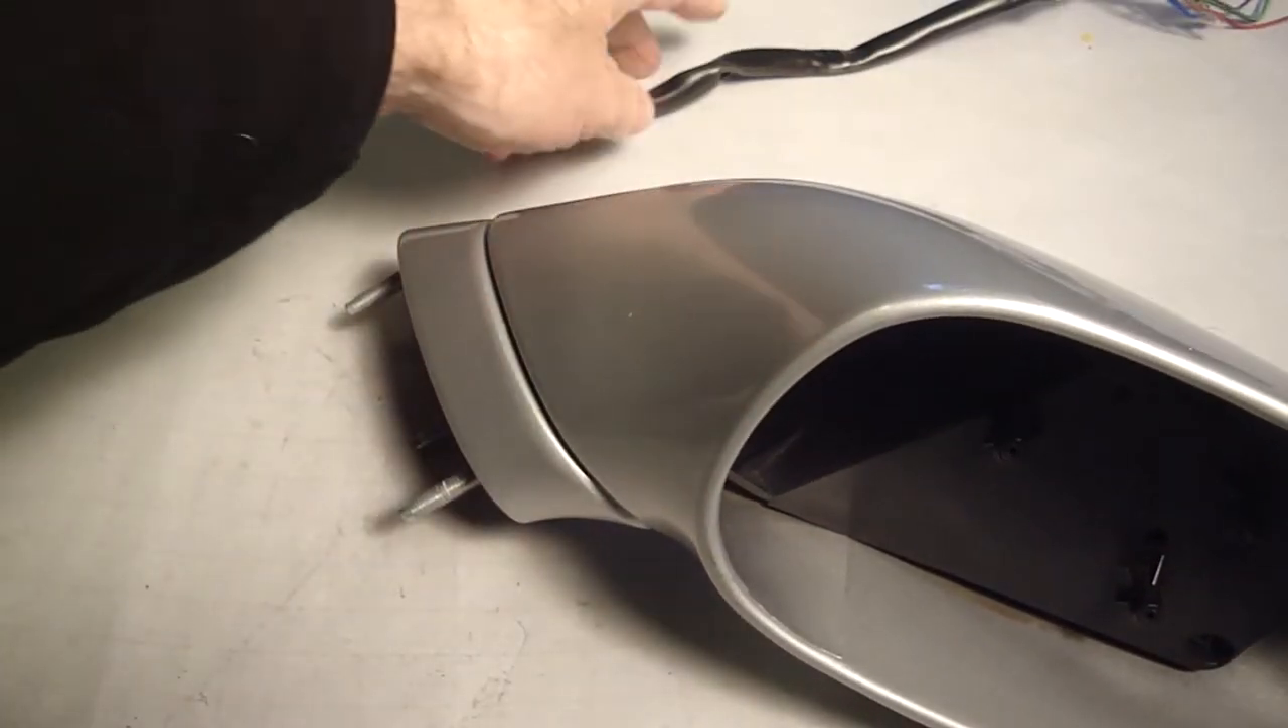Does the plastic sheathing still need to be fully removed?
Yes.